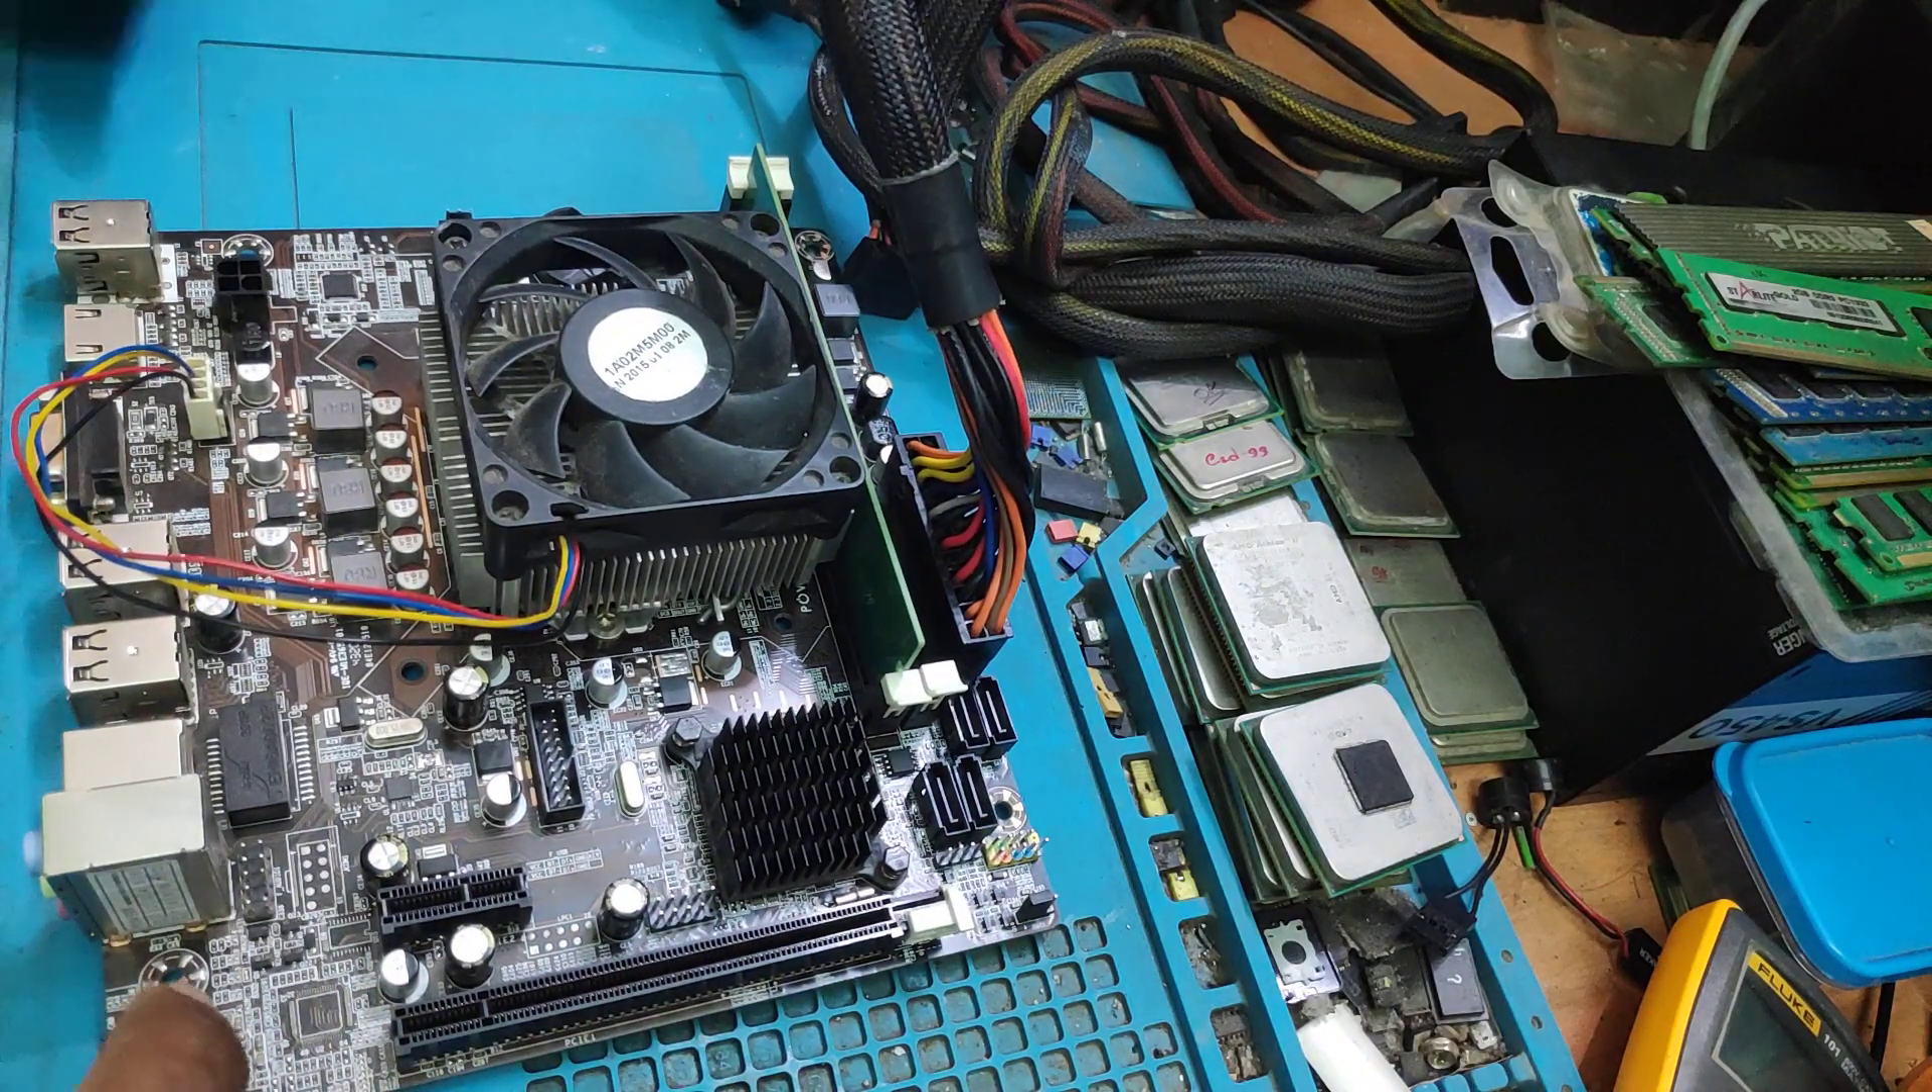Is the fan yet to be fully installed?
No.